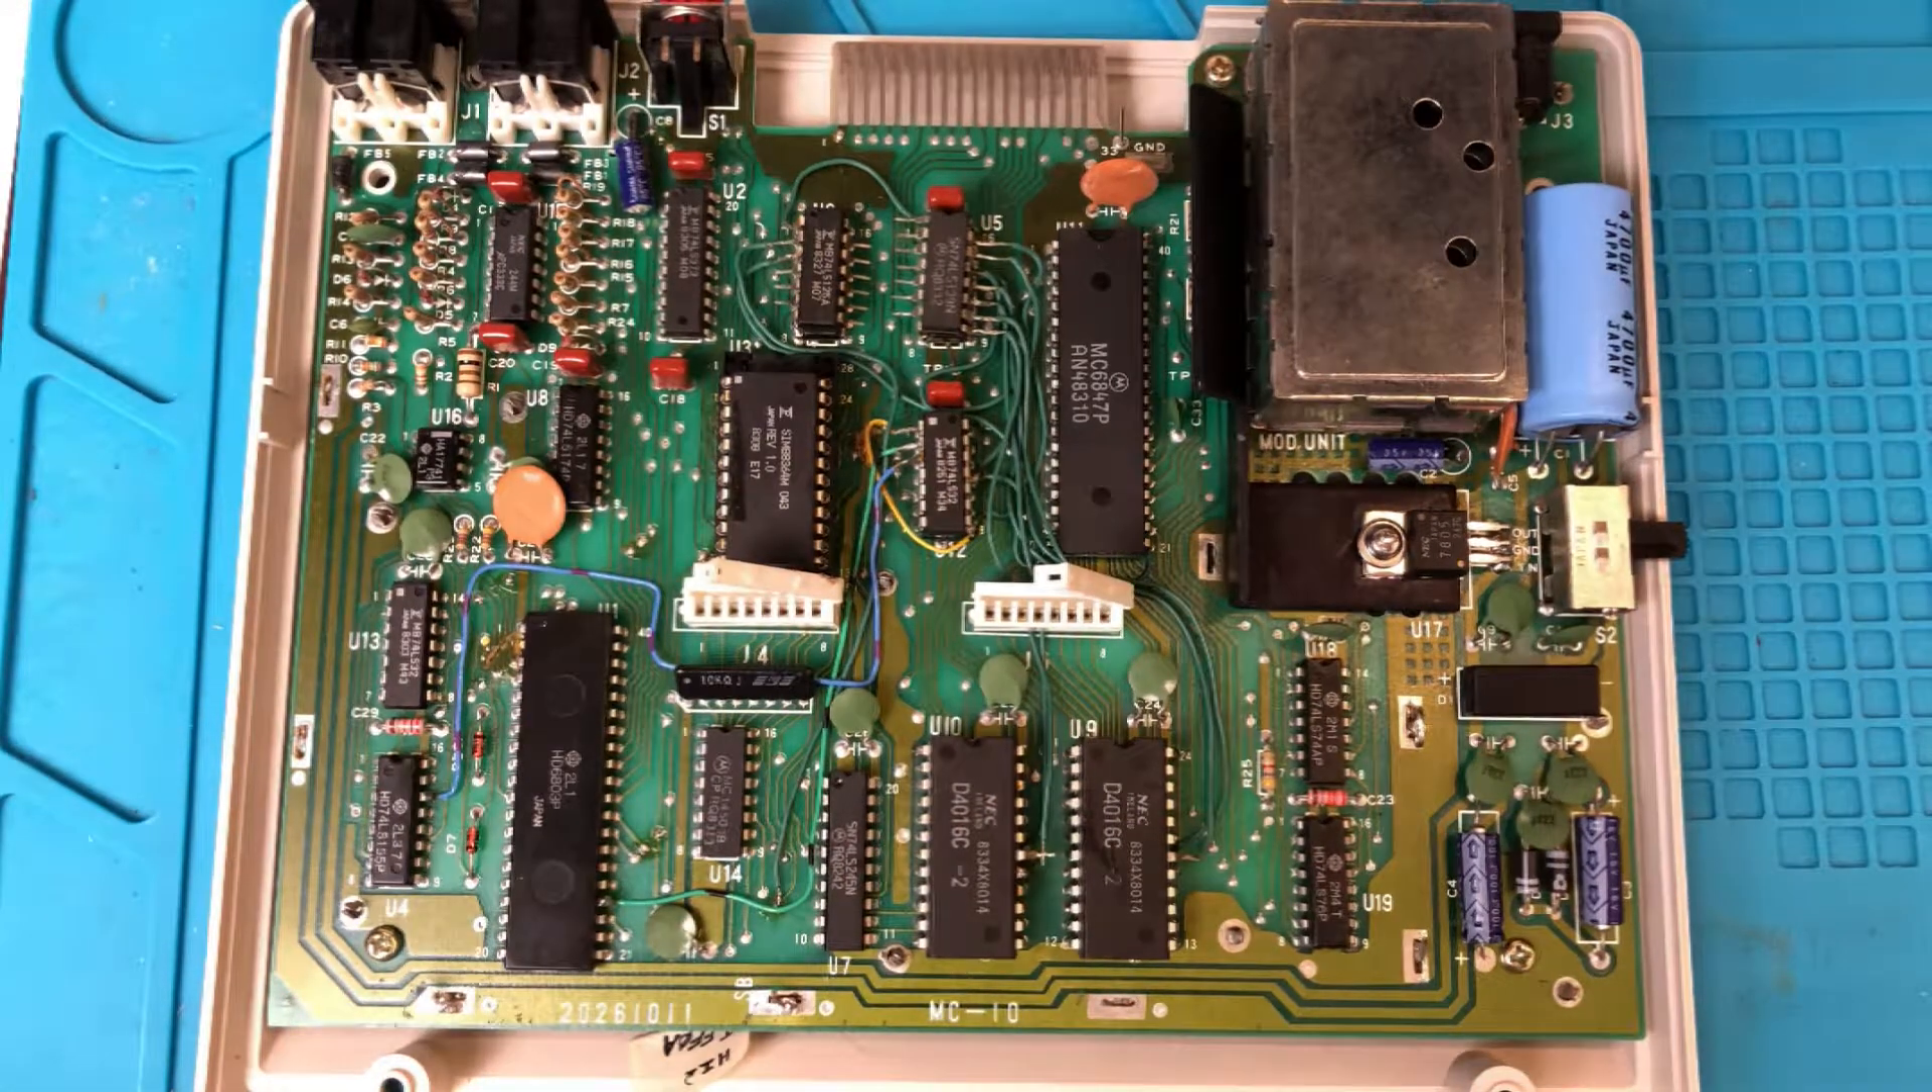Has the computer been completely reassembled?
No.